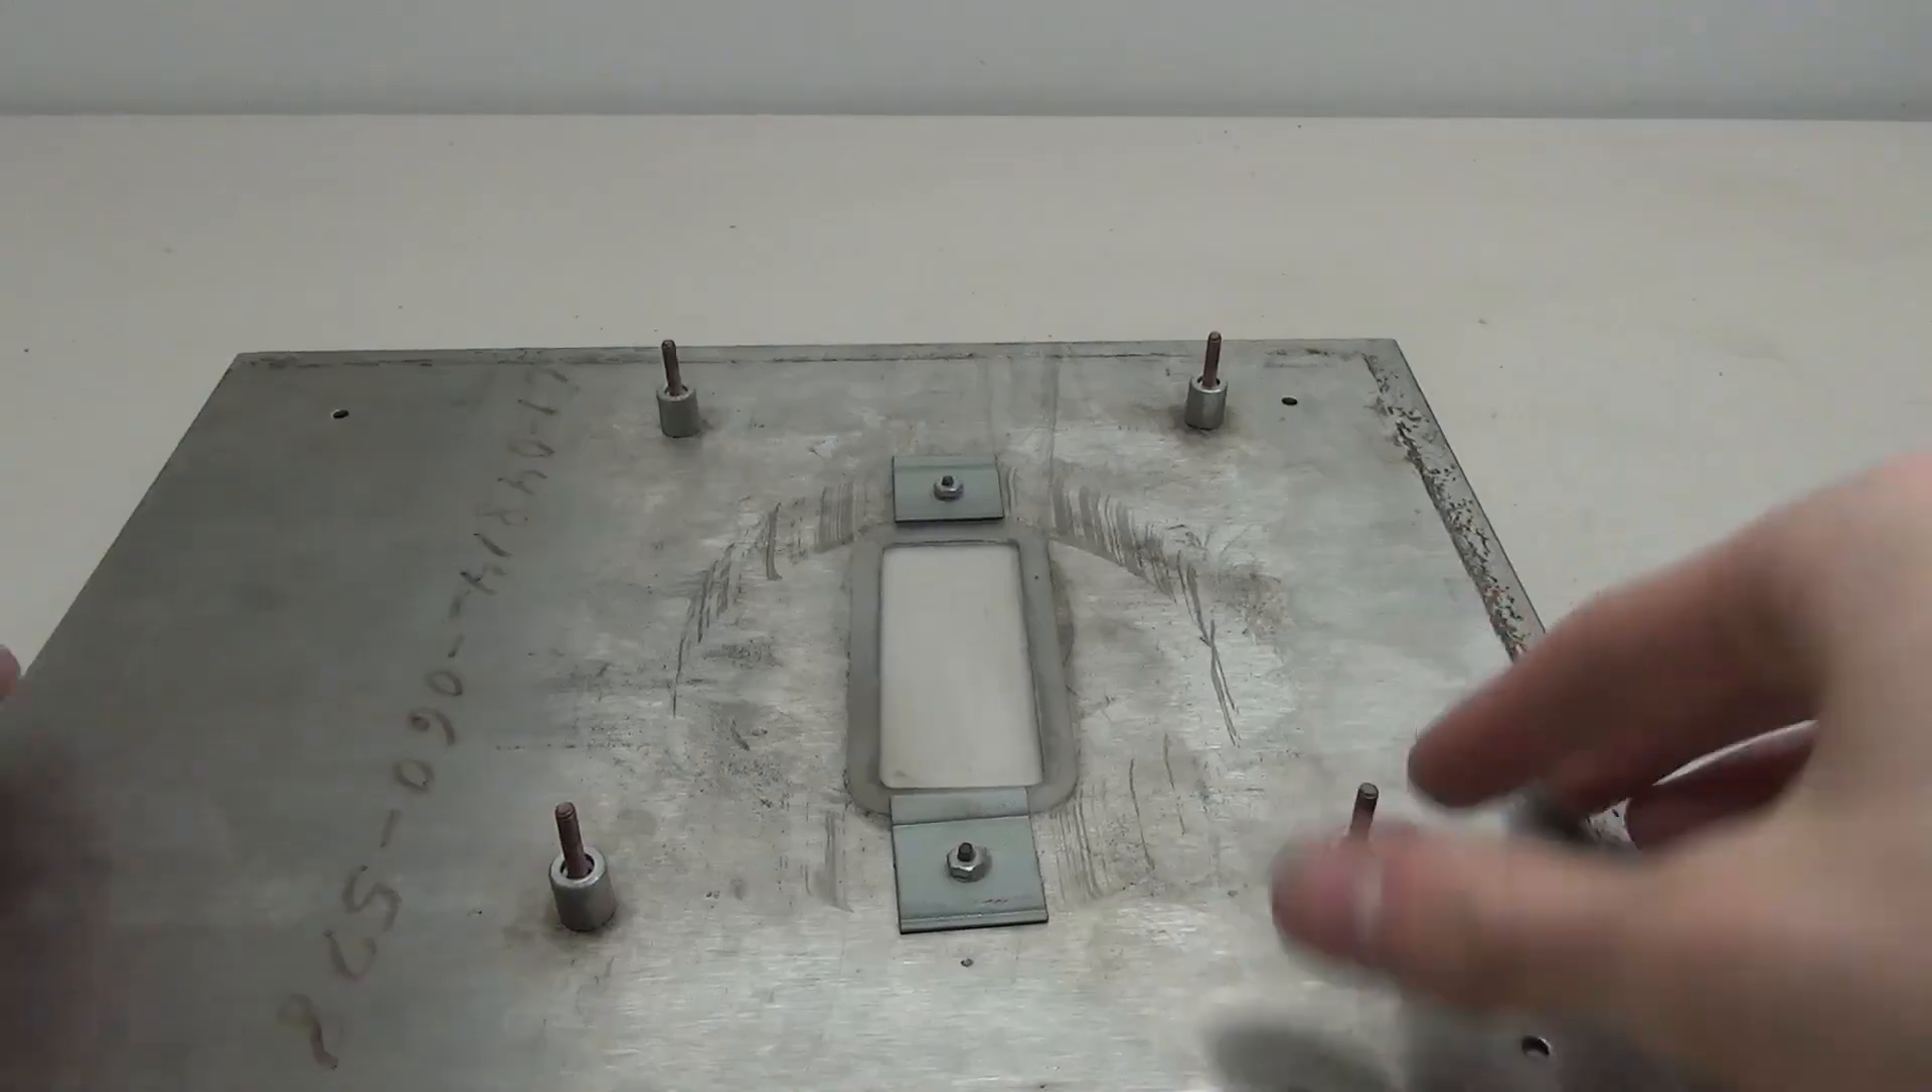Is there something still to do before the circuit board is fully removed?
No.